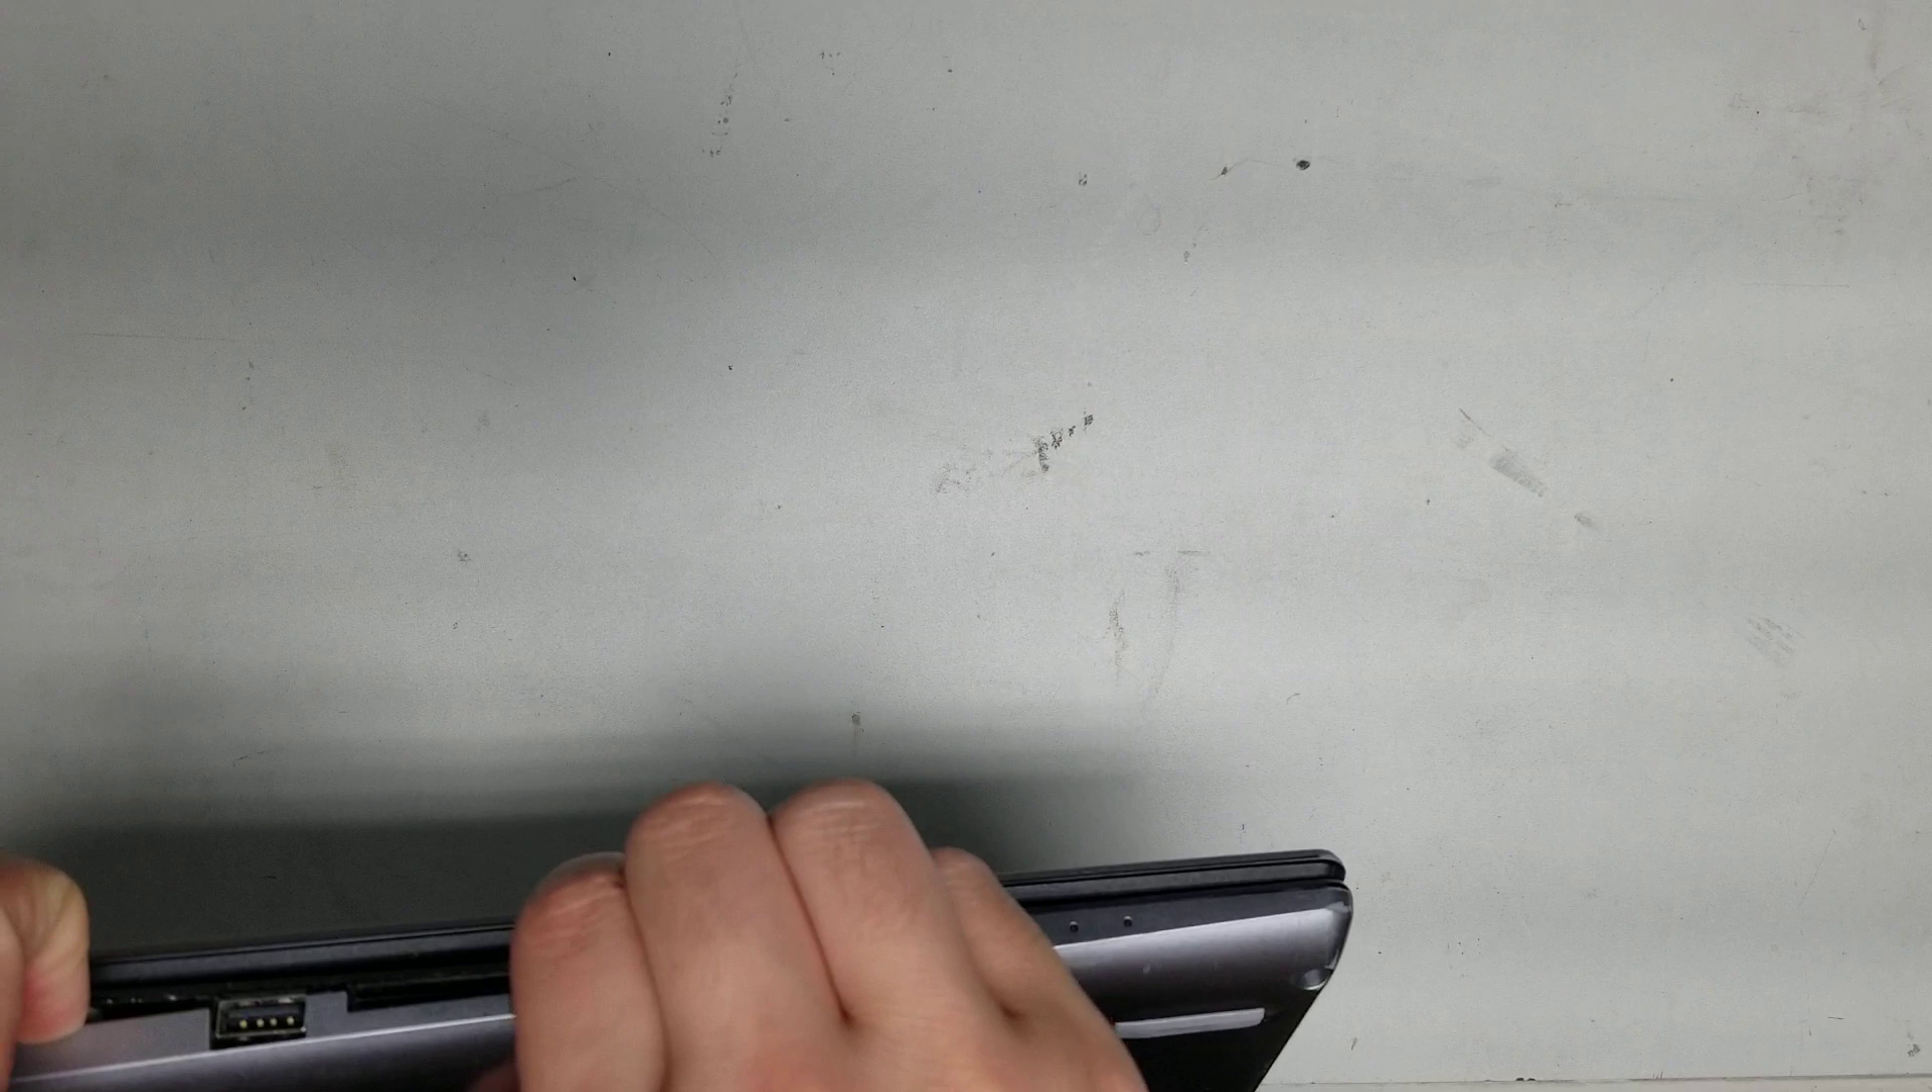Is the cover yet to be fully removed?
Yes.